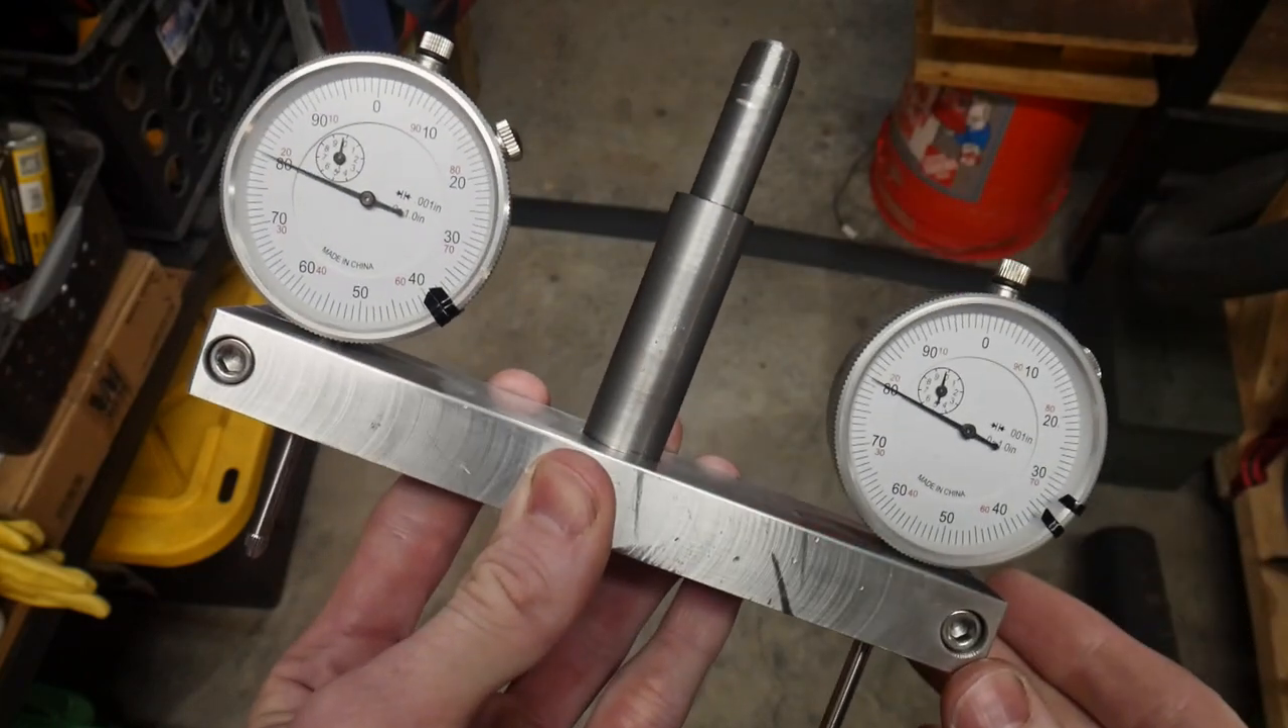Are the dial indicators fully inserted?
Yes.